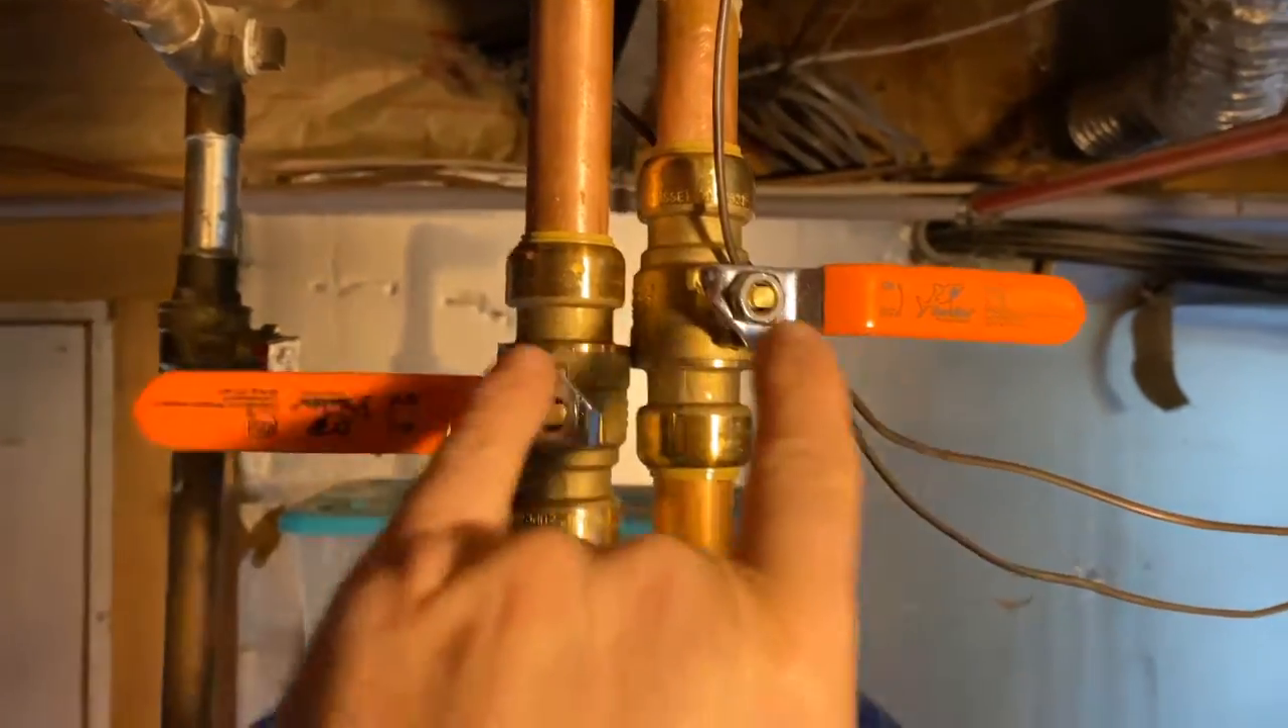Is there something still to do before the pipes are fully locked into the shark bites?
No.